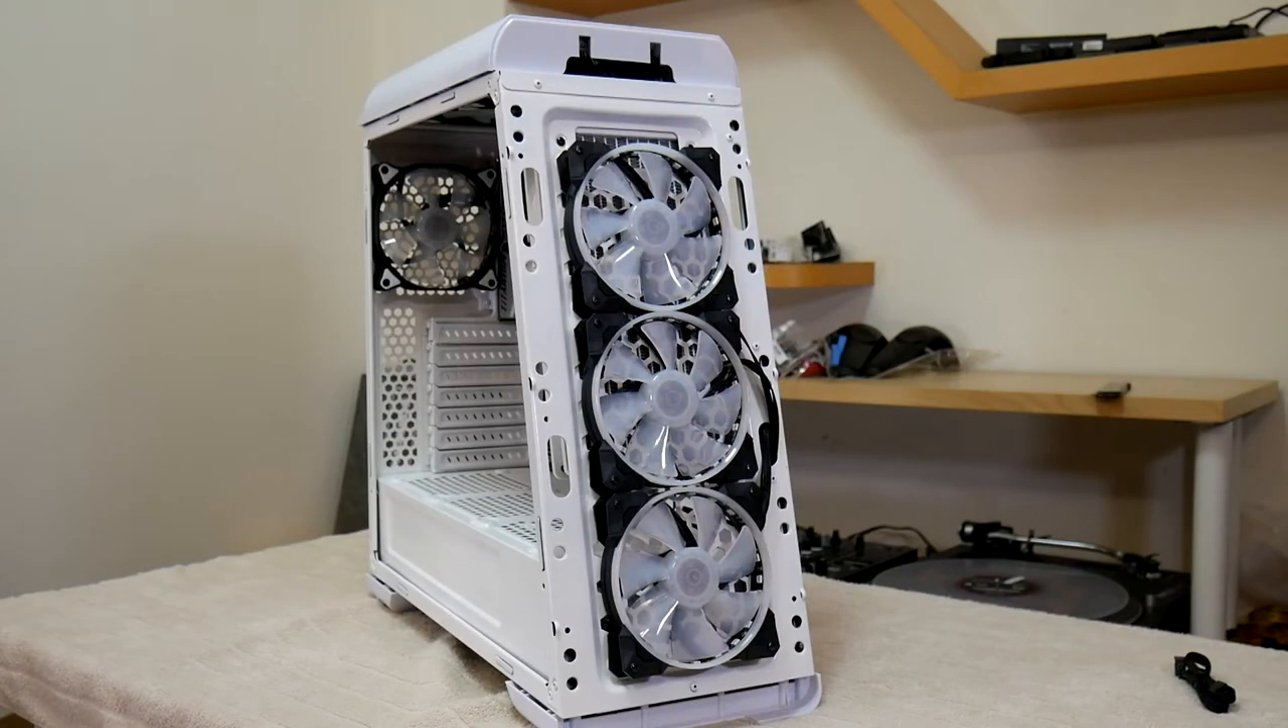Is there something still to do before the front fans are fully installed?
No.